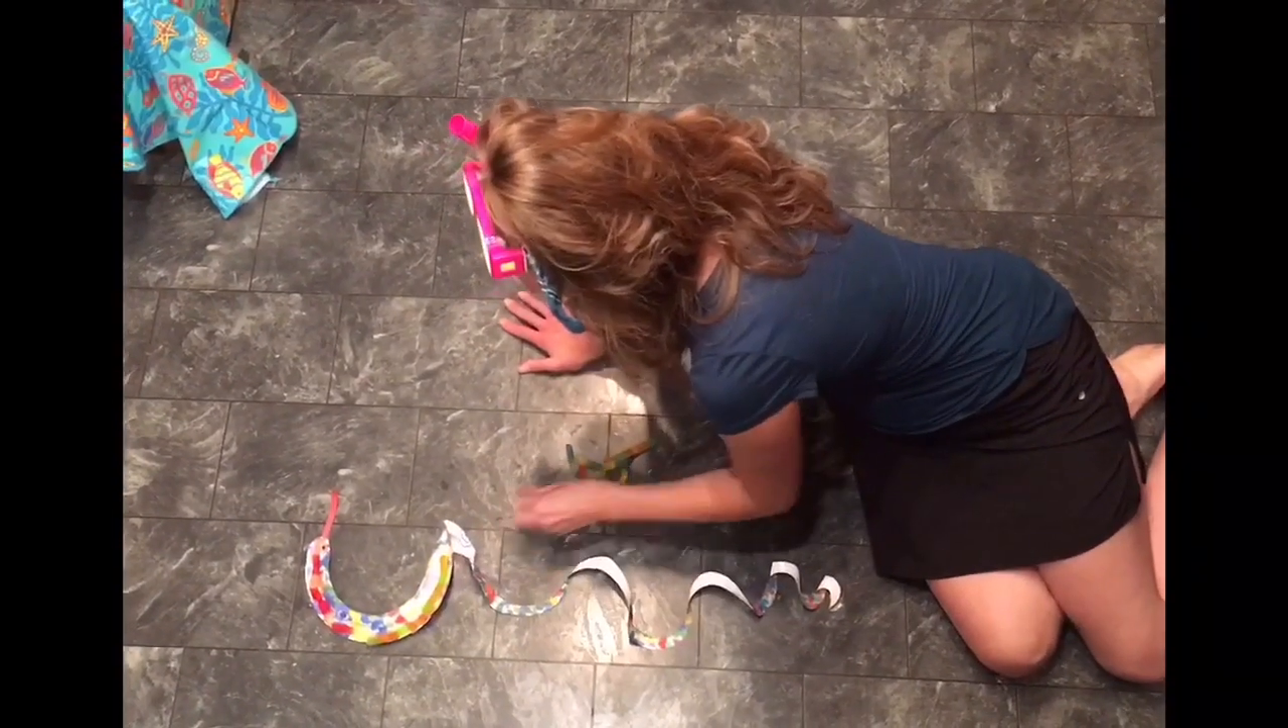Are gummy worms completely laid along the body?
No.